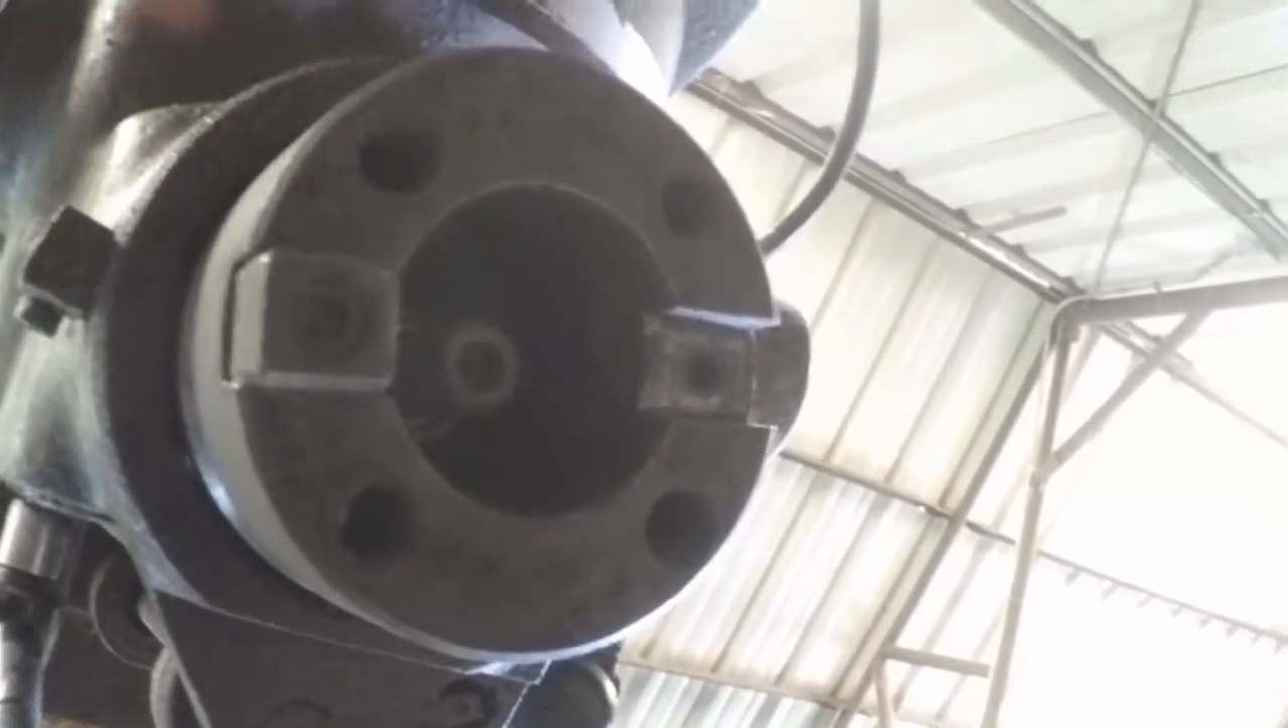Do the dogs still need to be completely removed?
Yes.